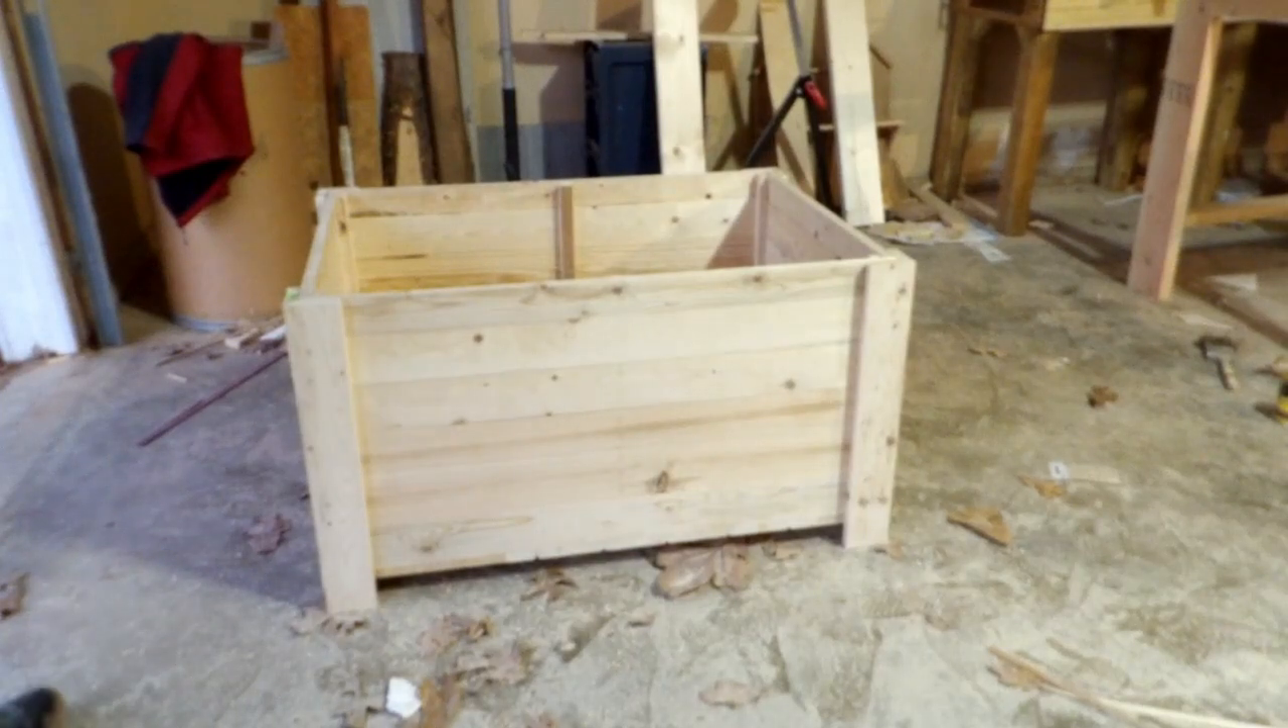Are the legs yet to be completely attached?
No.